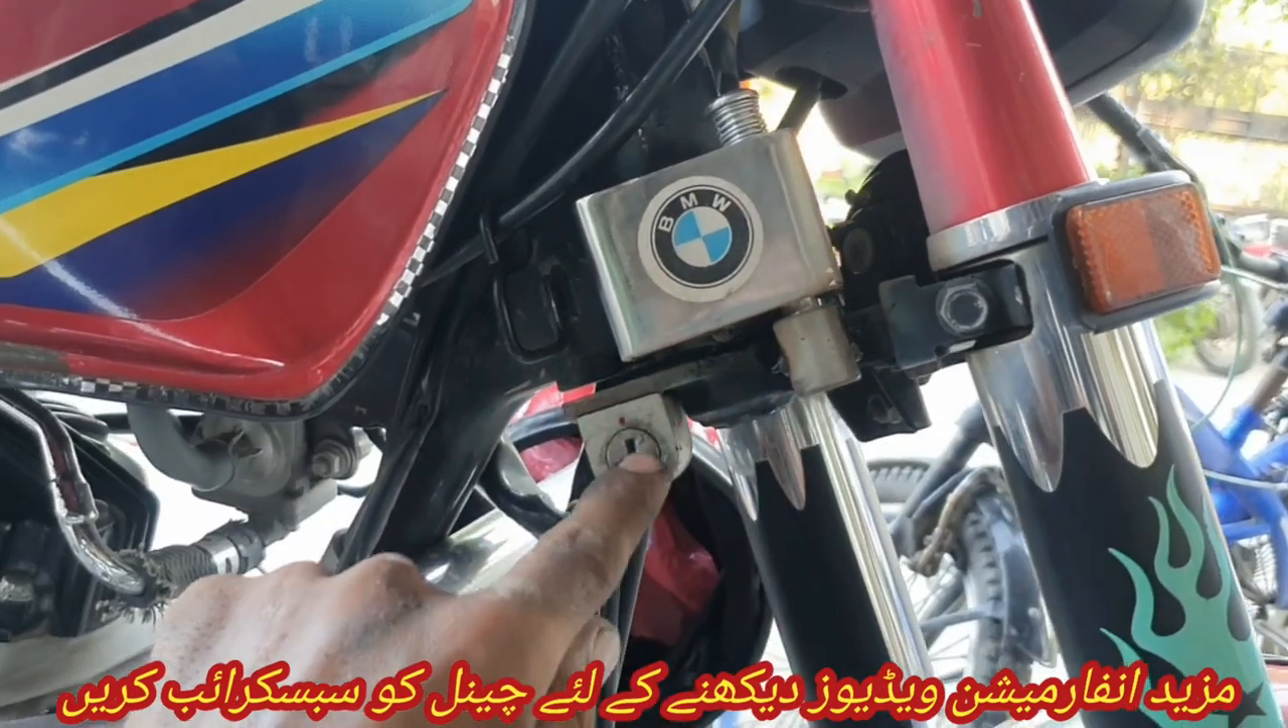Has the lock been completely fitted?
Yes.